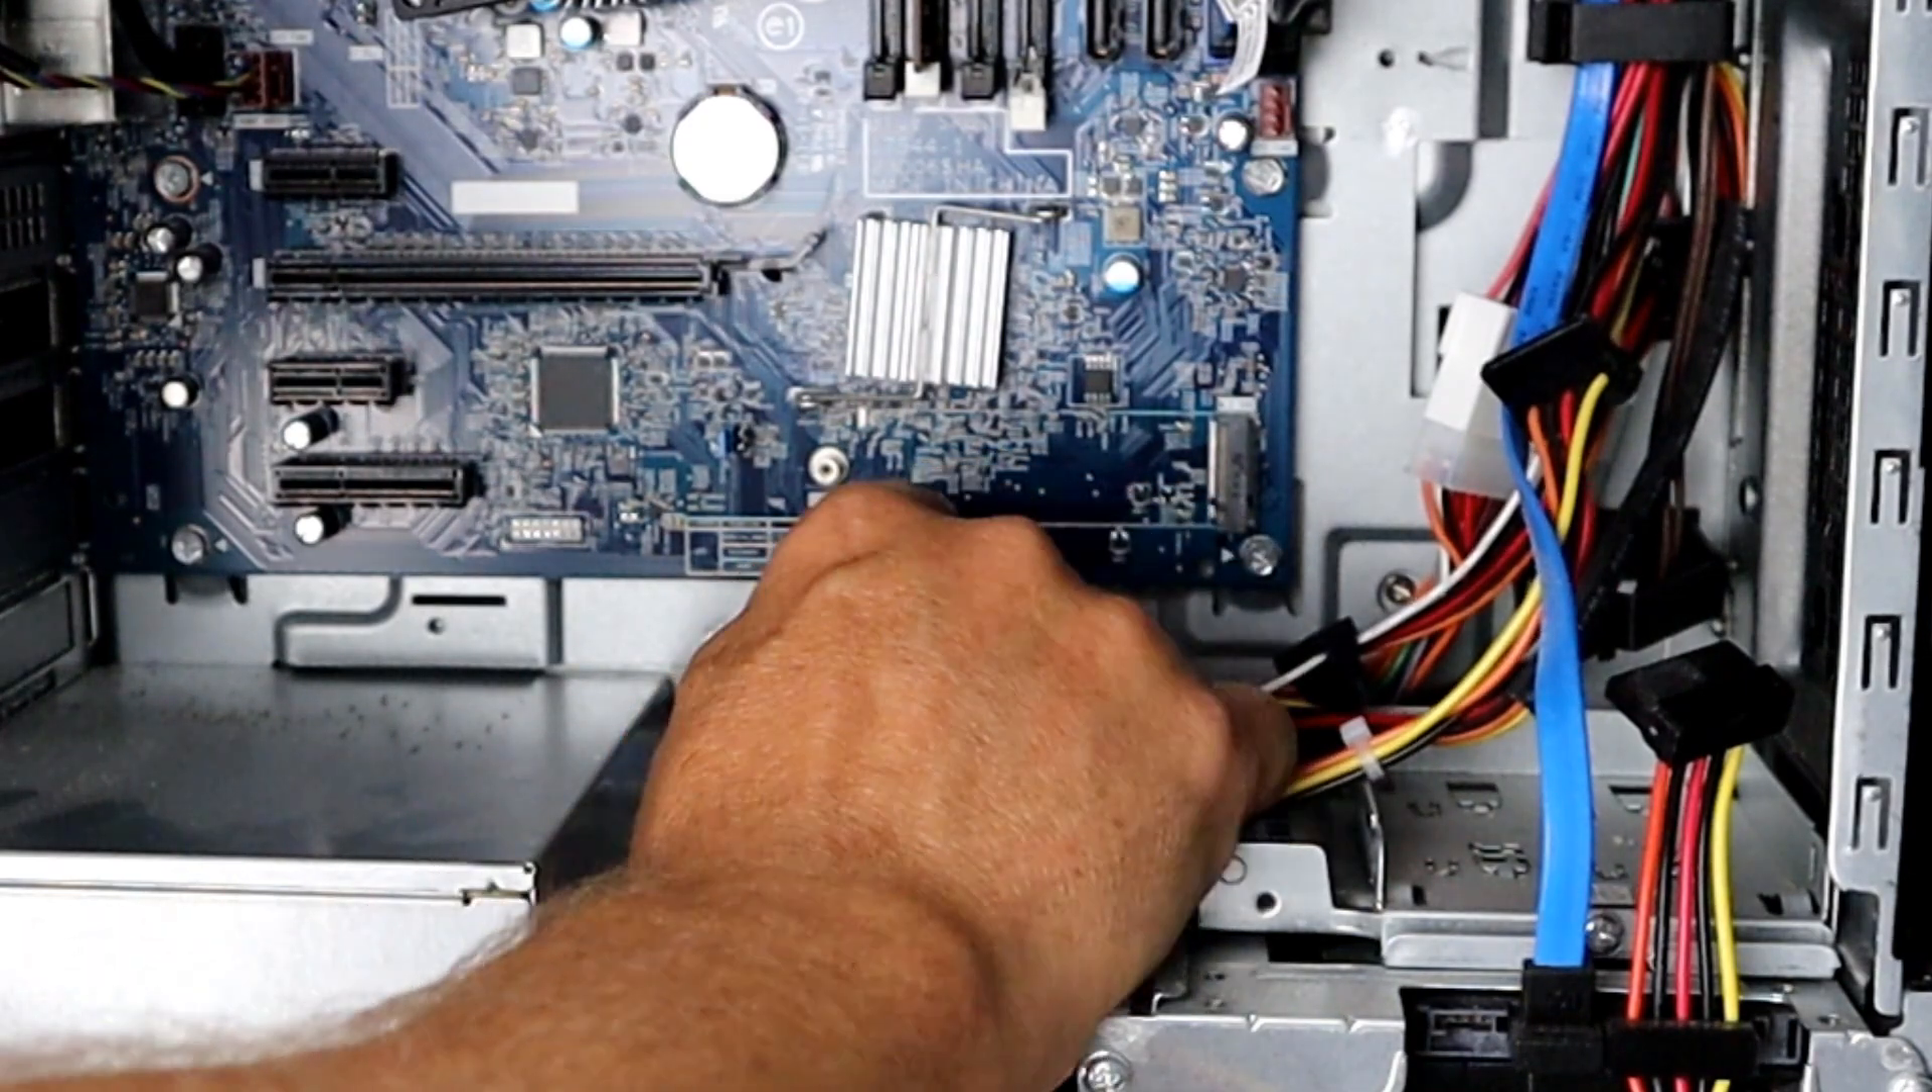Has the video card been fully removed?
Yes.